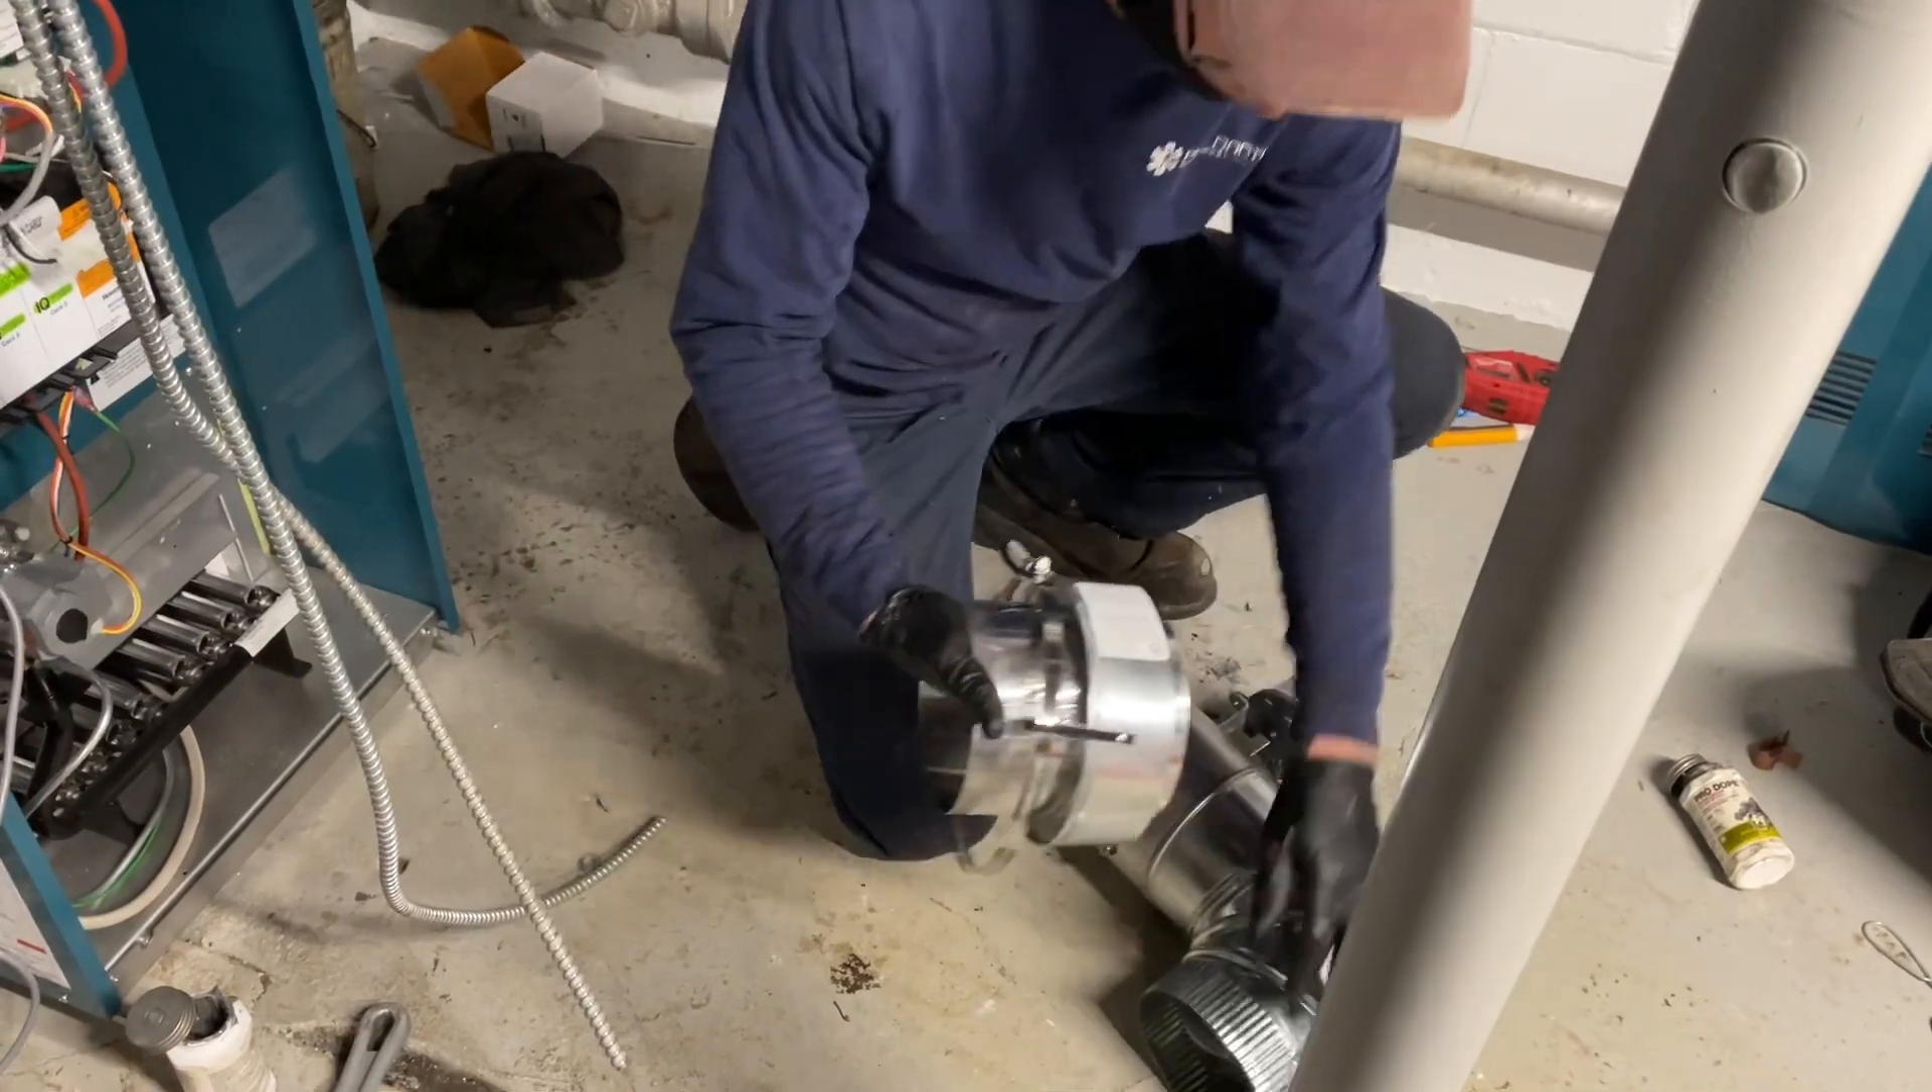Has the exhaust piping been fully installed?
No.